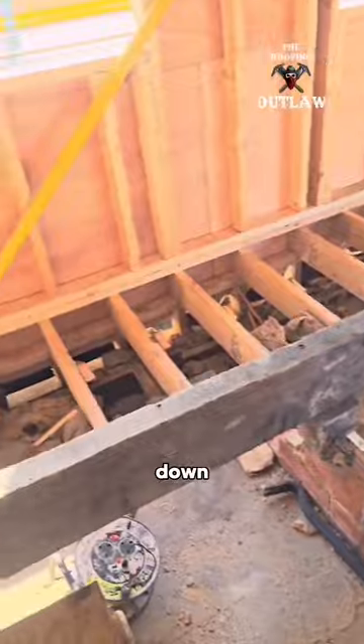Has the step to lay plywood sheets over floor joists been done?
No.